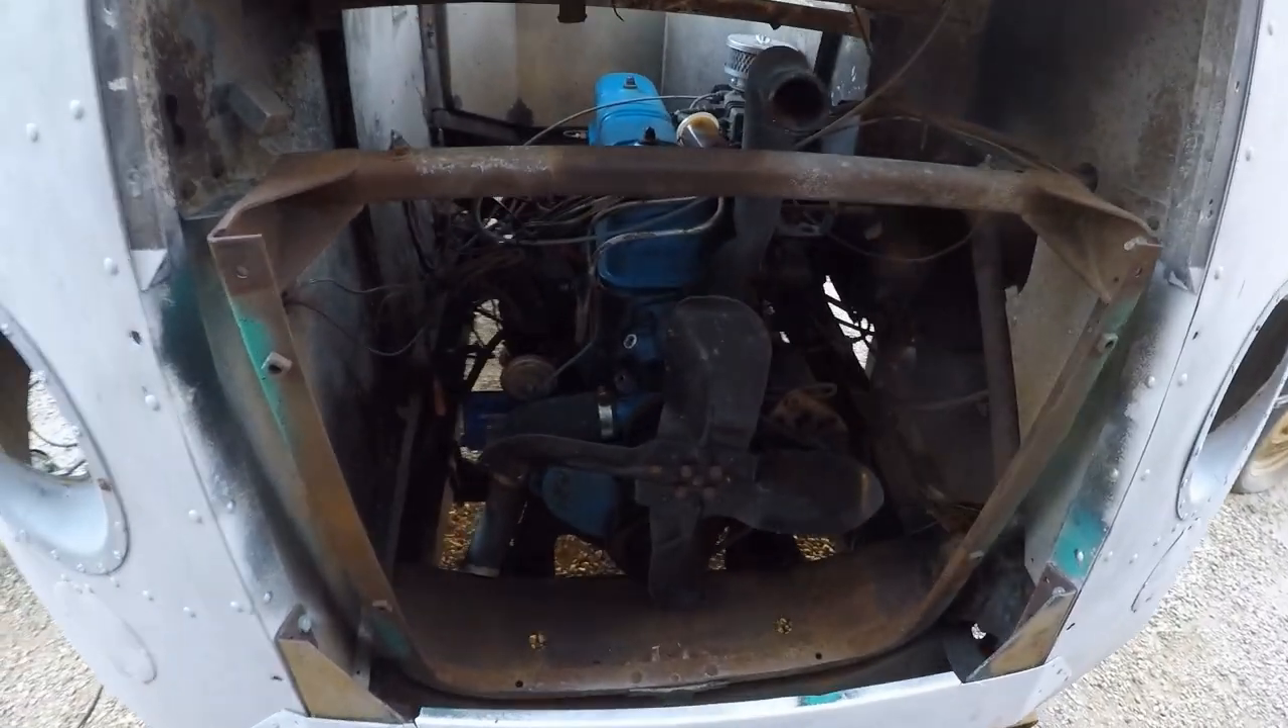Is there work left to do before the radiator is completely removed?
No.